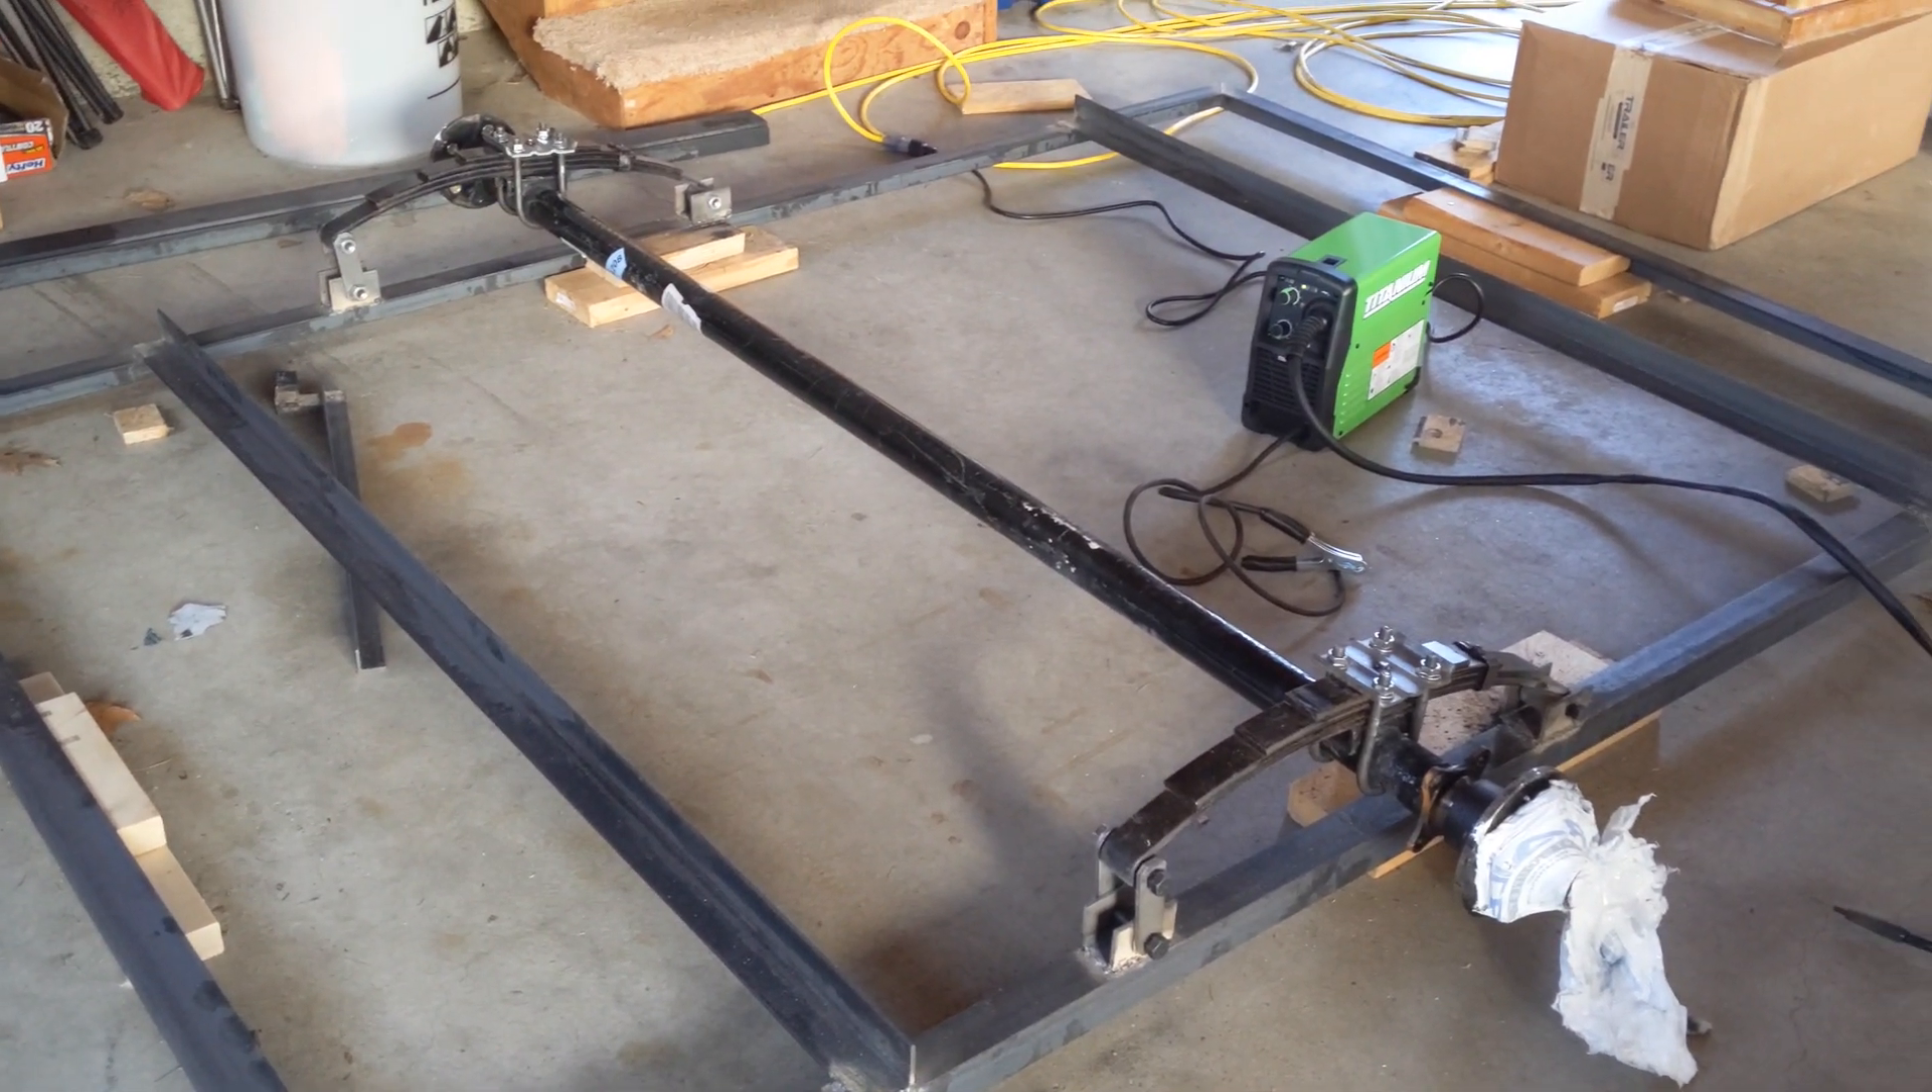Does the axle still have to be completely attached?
No.